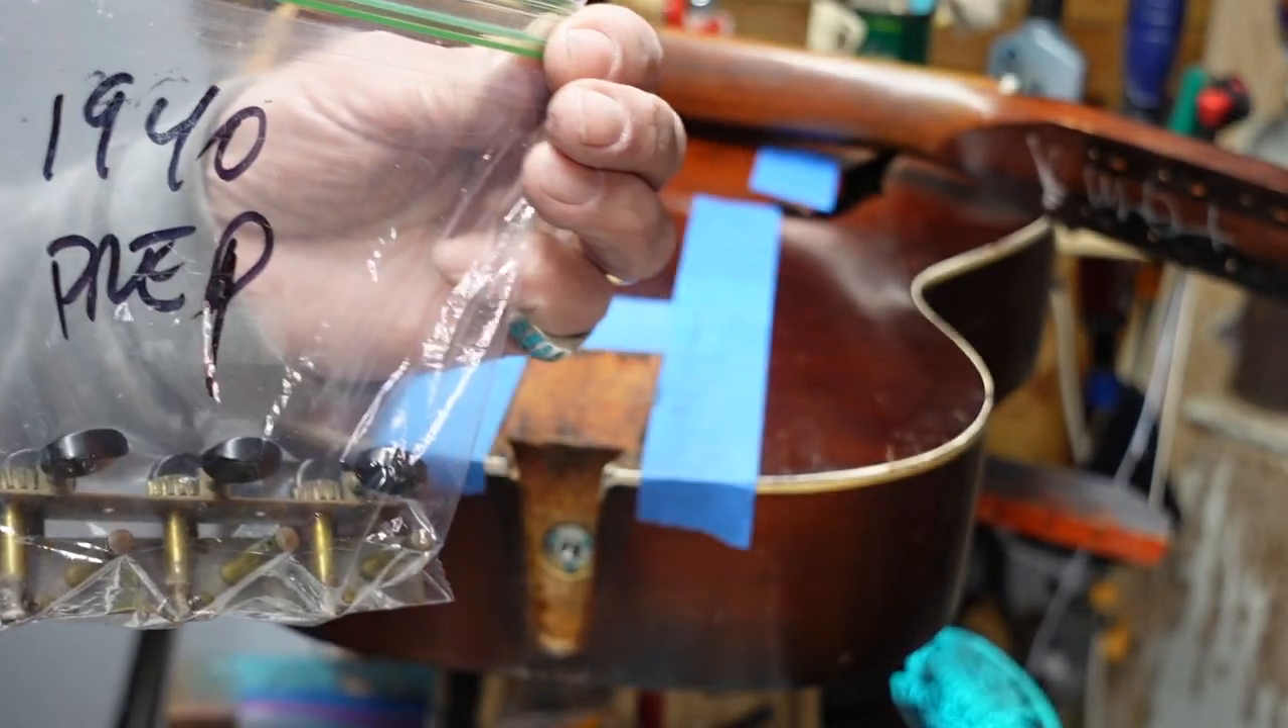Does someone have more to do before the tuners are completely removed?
No.